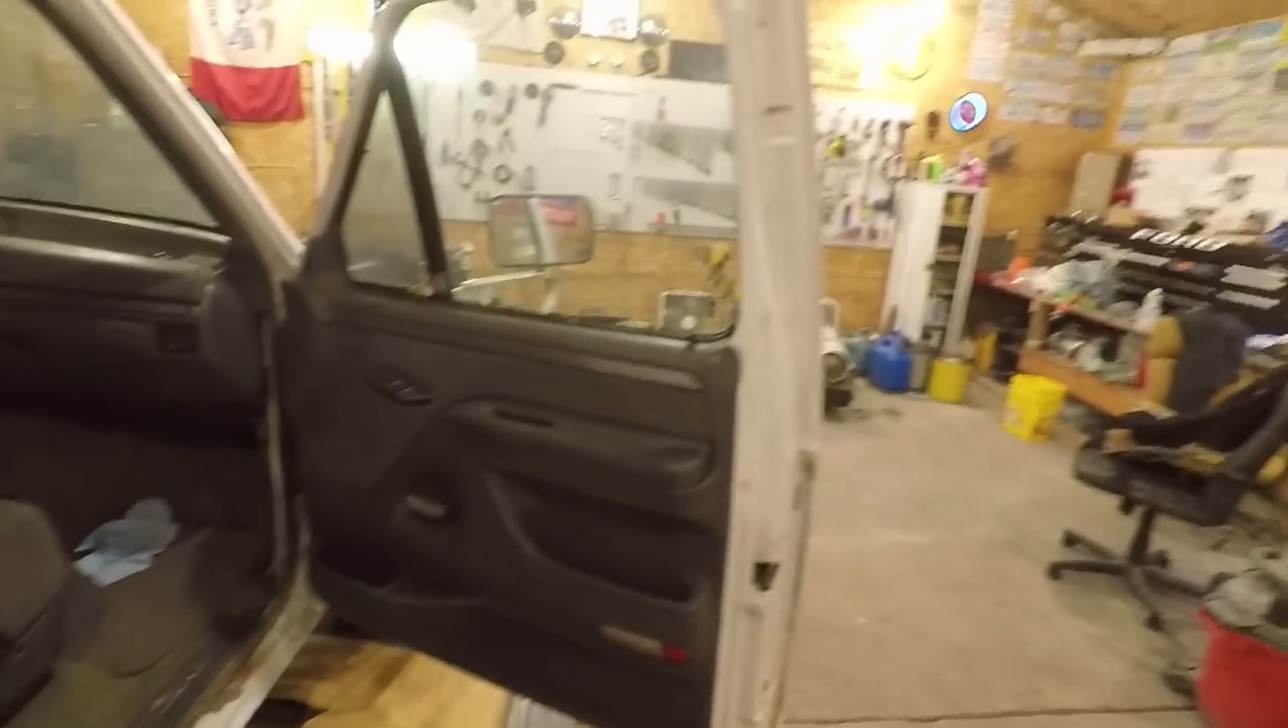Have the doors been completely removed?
No.